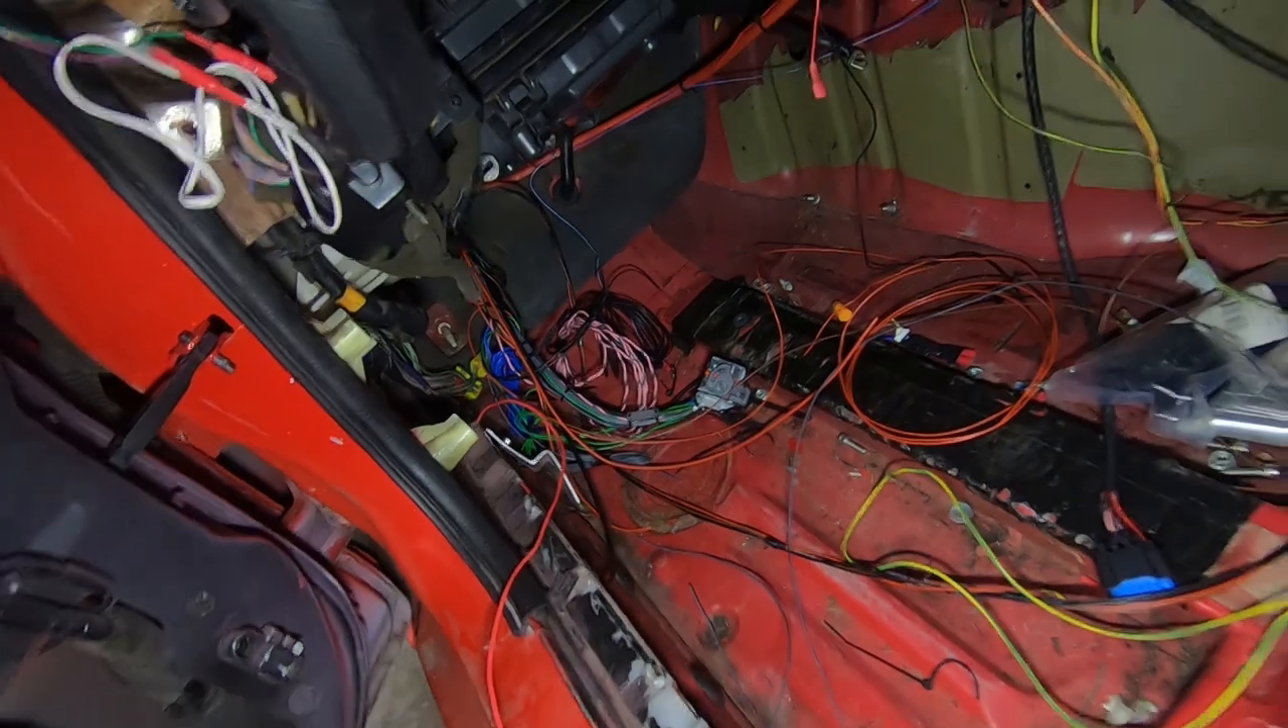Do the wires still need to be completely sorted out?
Yes.